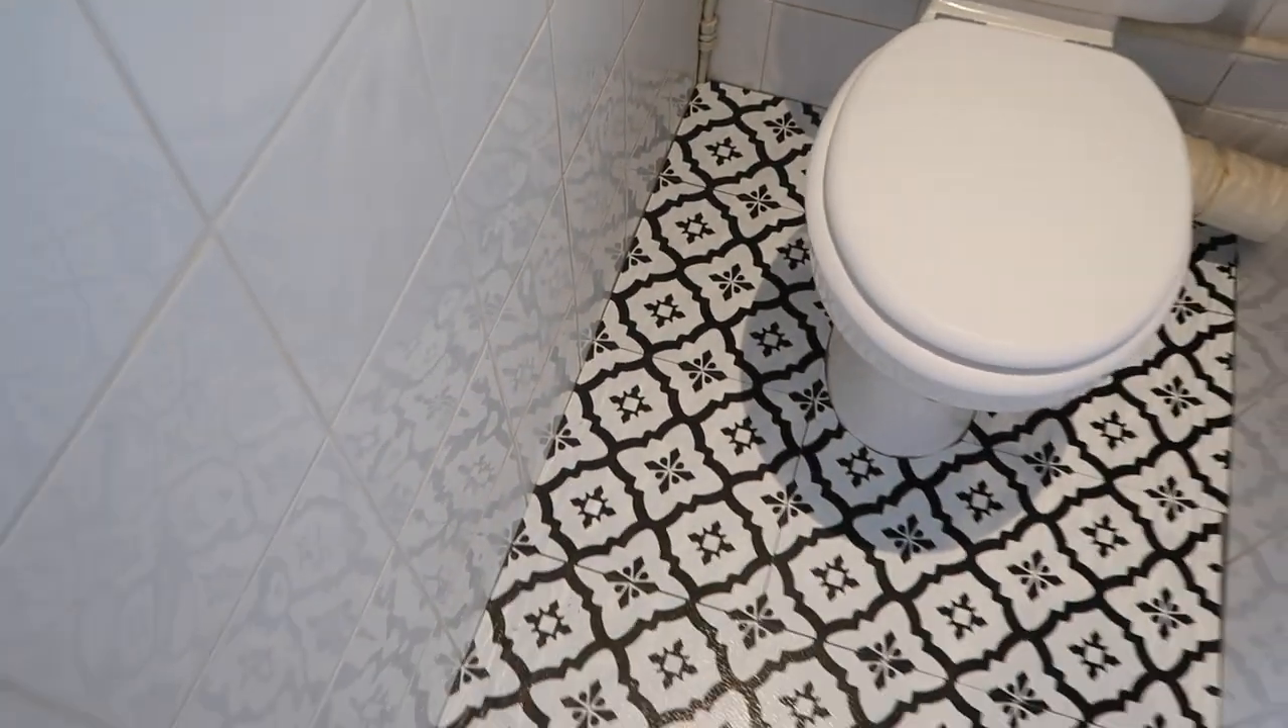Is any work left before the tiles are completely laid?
No.